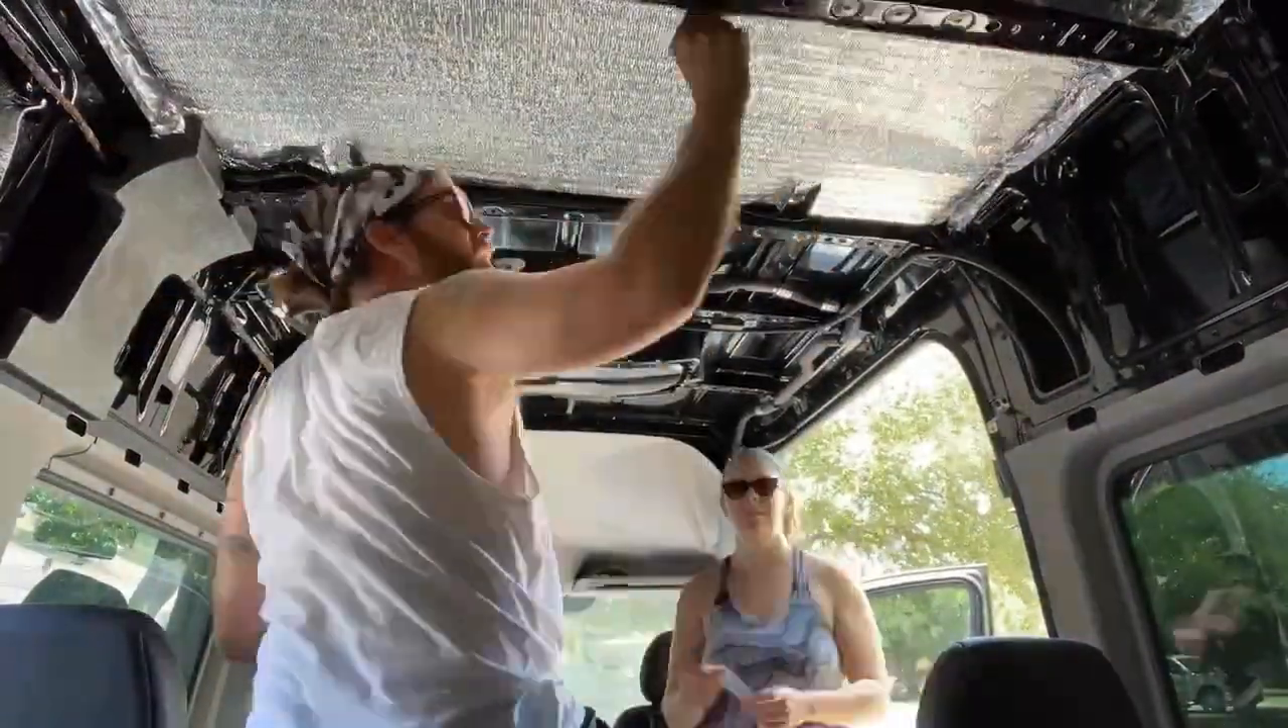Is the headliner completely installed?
No.